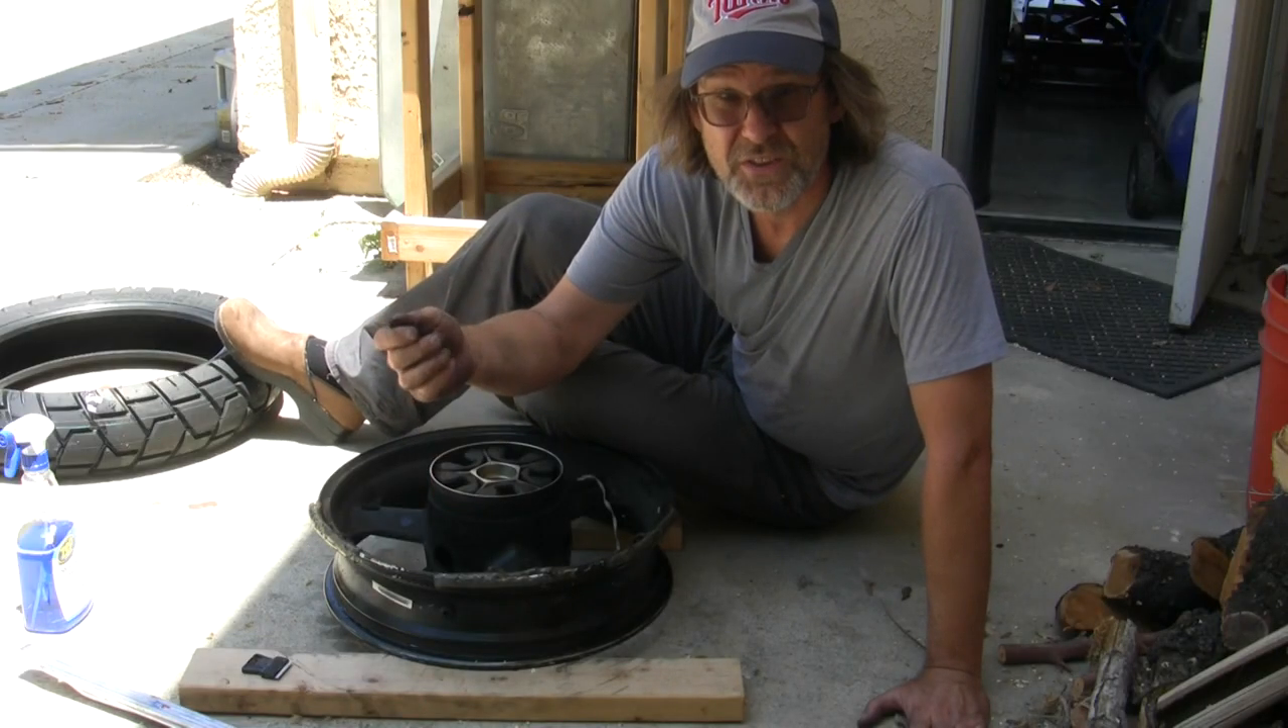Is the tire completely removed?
Yes.